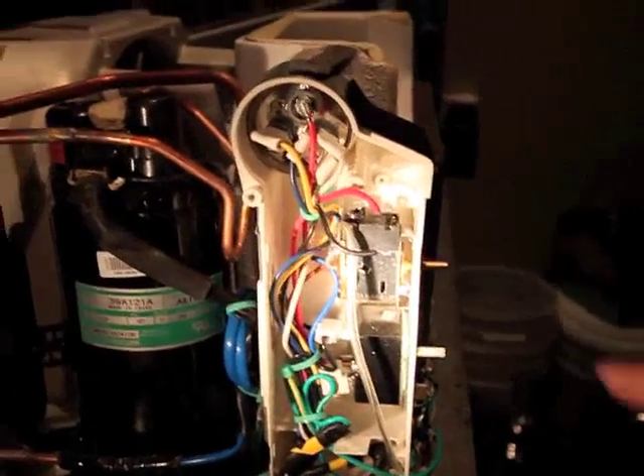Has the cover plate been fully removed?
Yes.